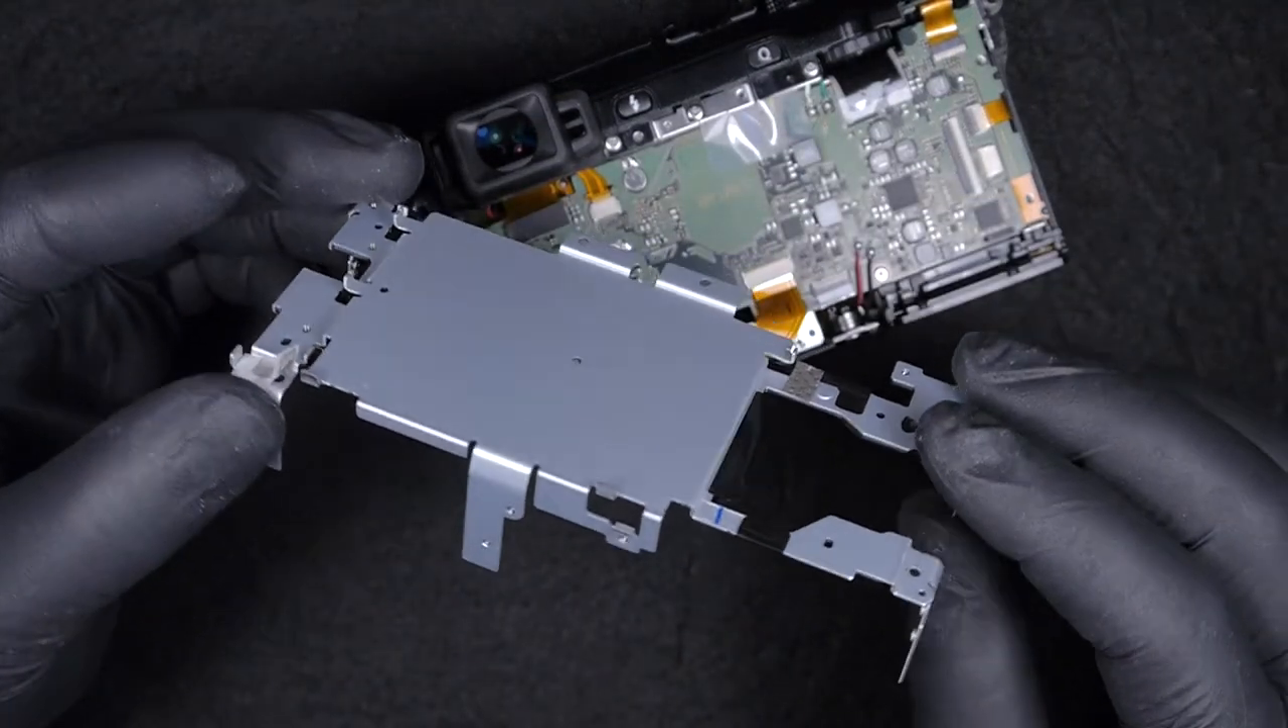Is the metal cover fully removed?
Yes.